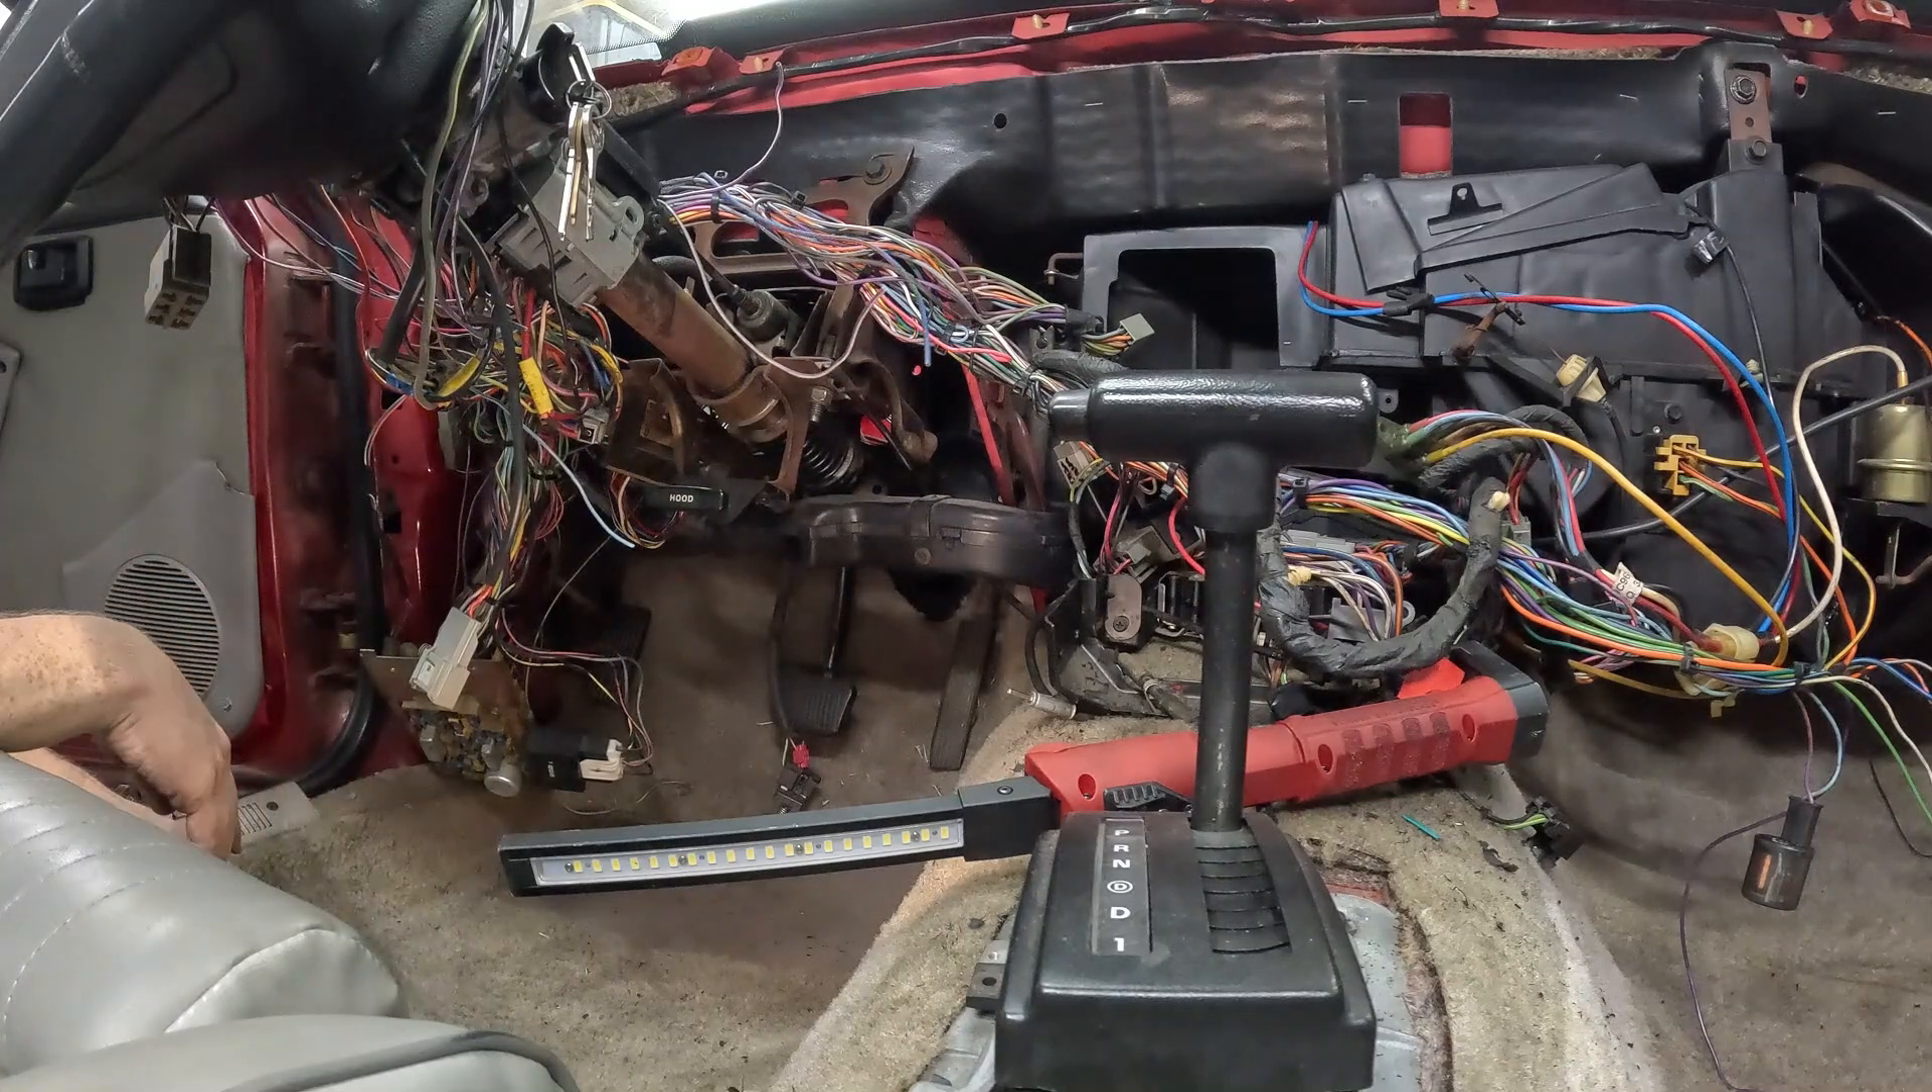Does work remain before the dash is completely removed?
No.